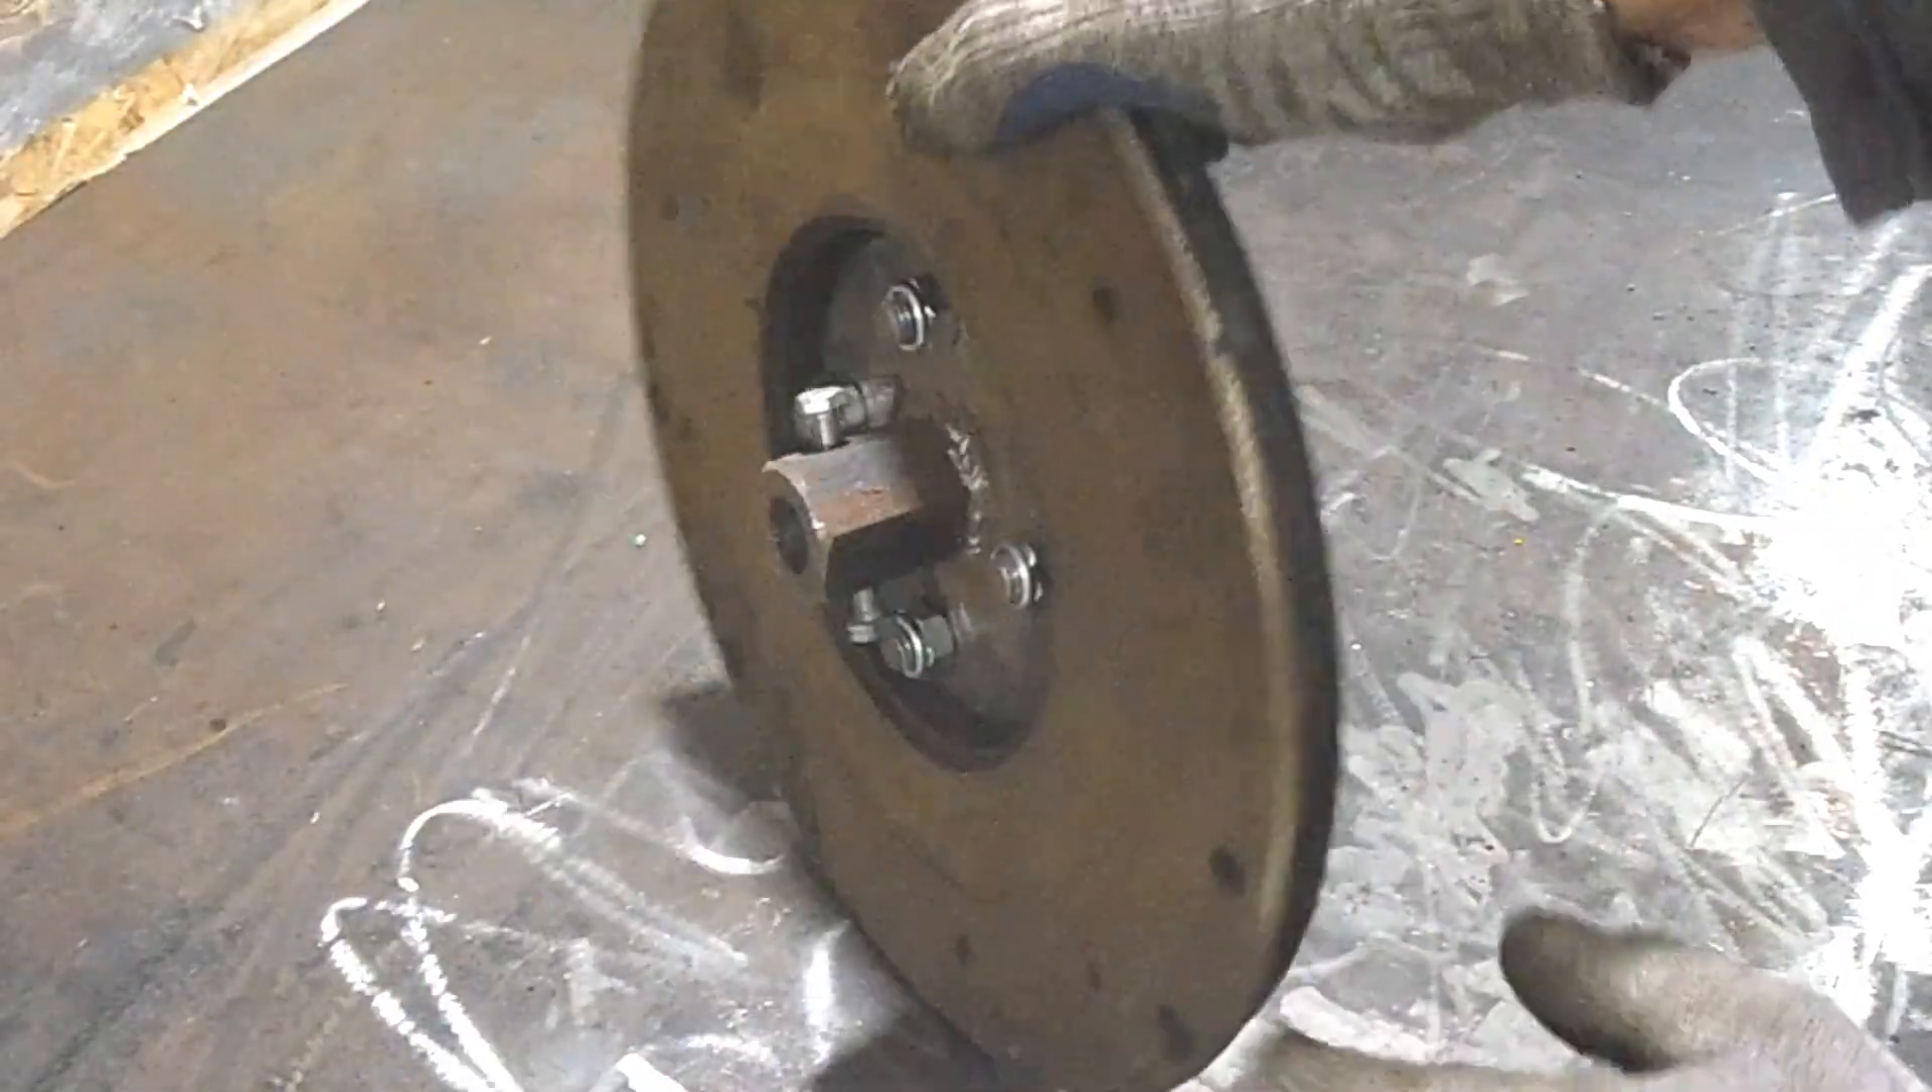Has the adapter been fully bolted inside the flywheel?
Yes.